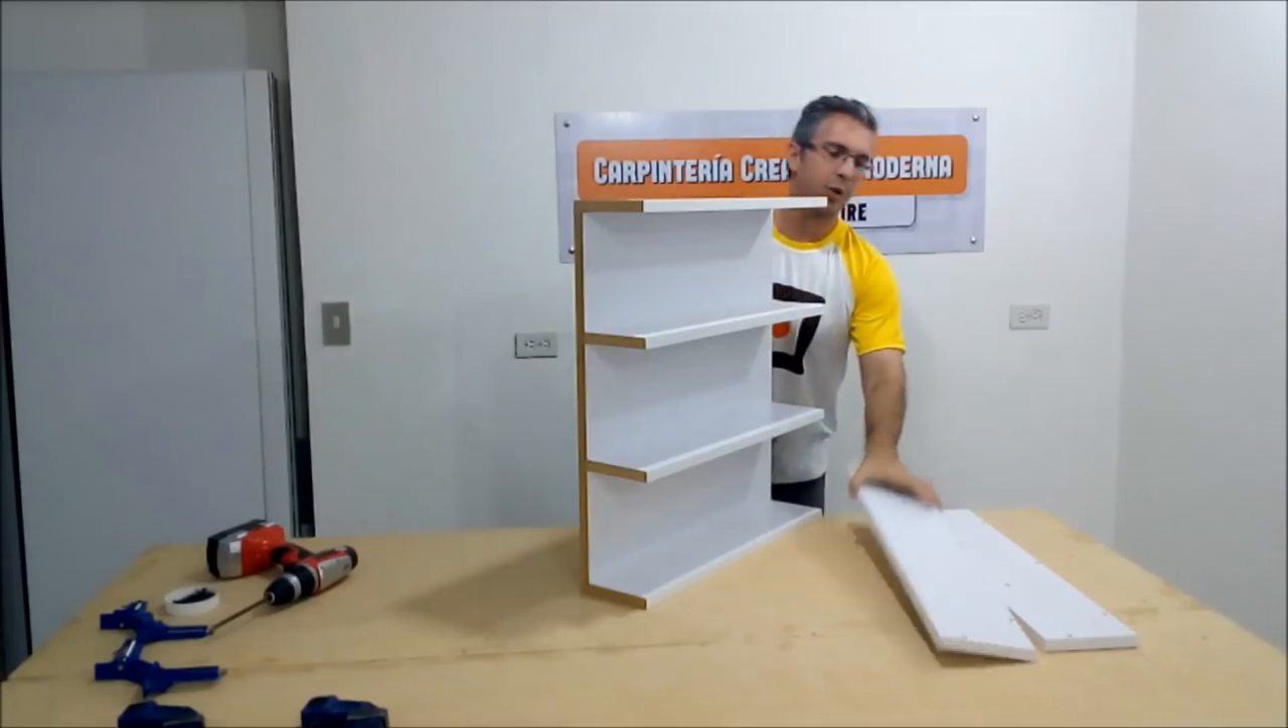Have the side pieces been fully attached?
No.